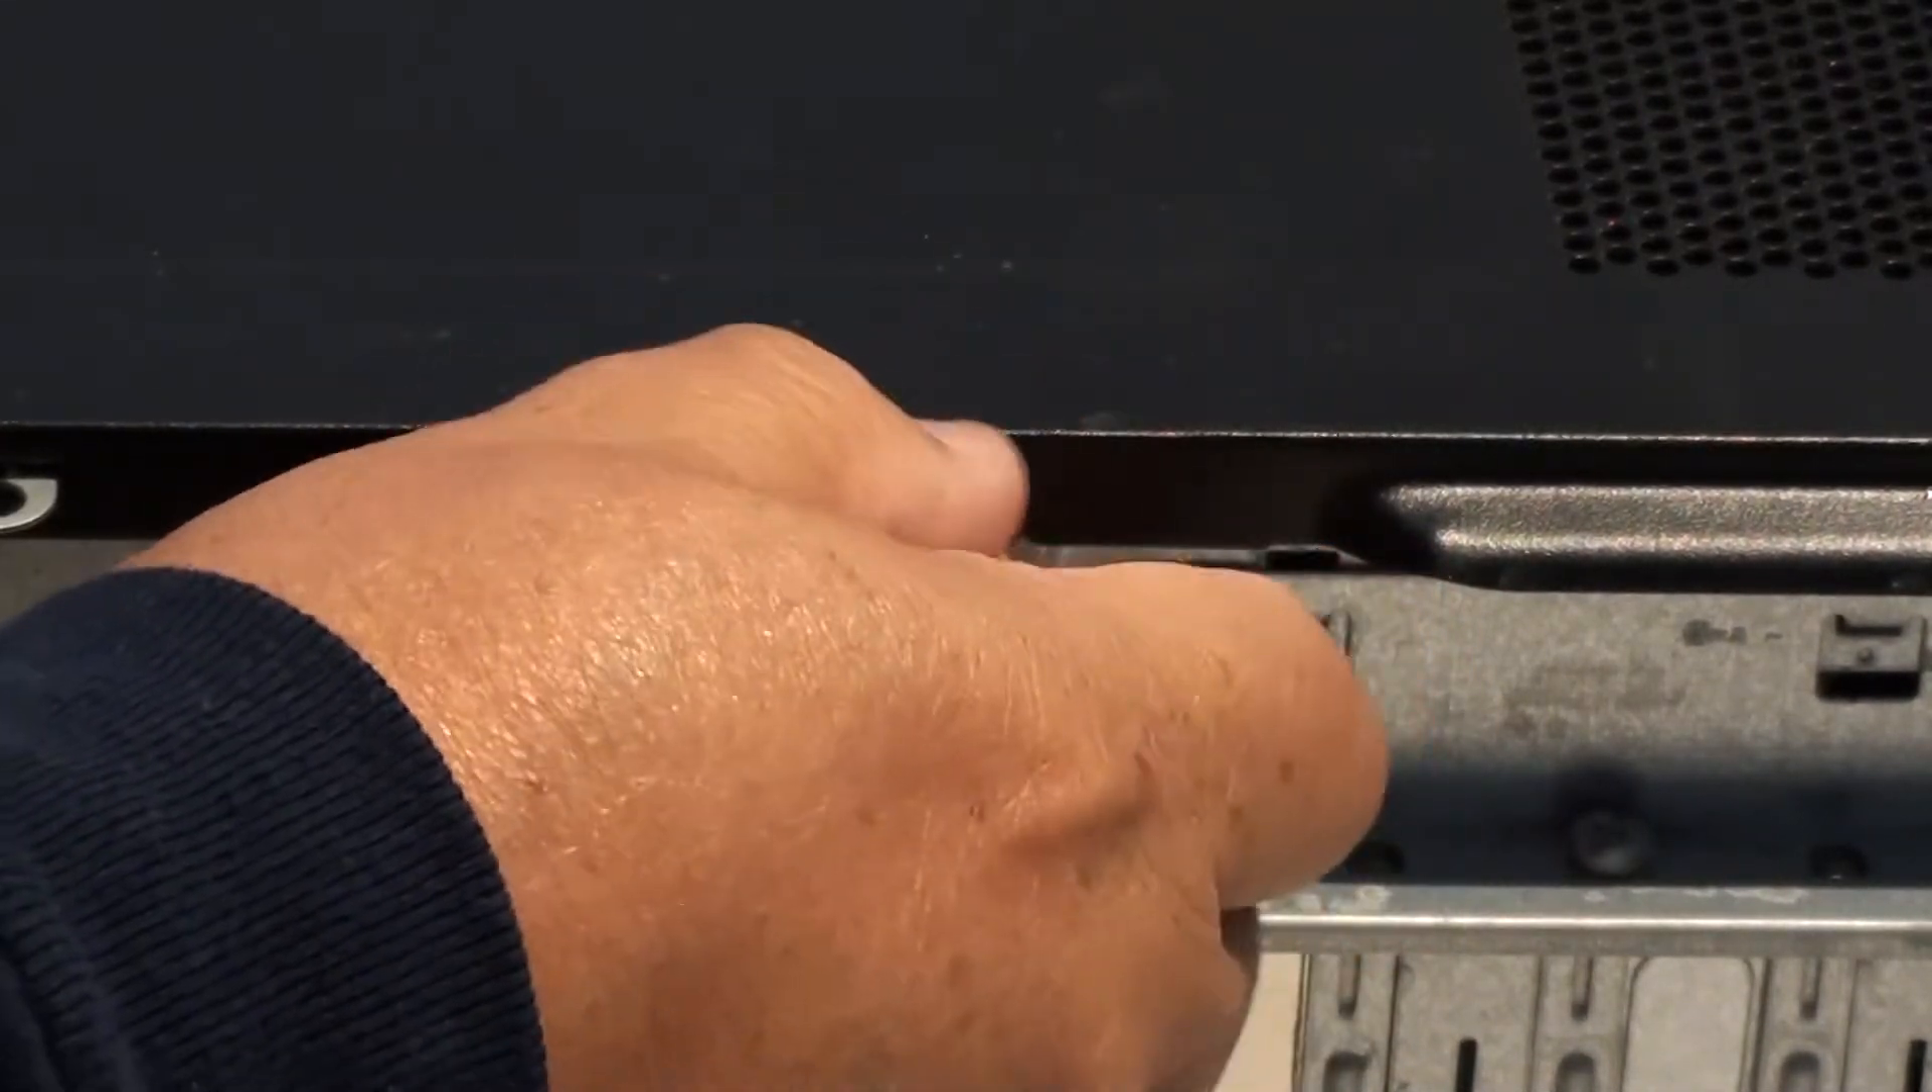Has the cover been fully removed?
No.